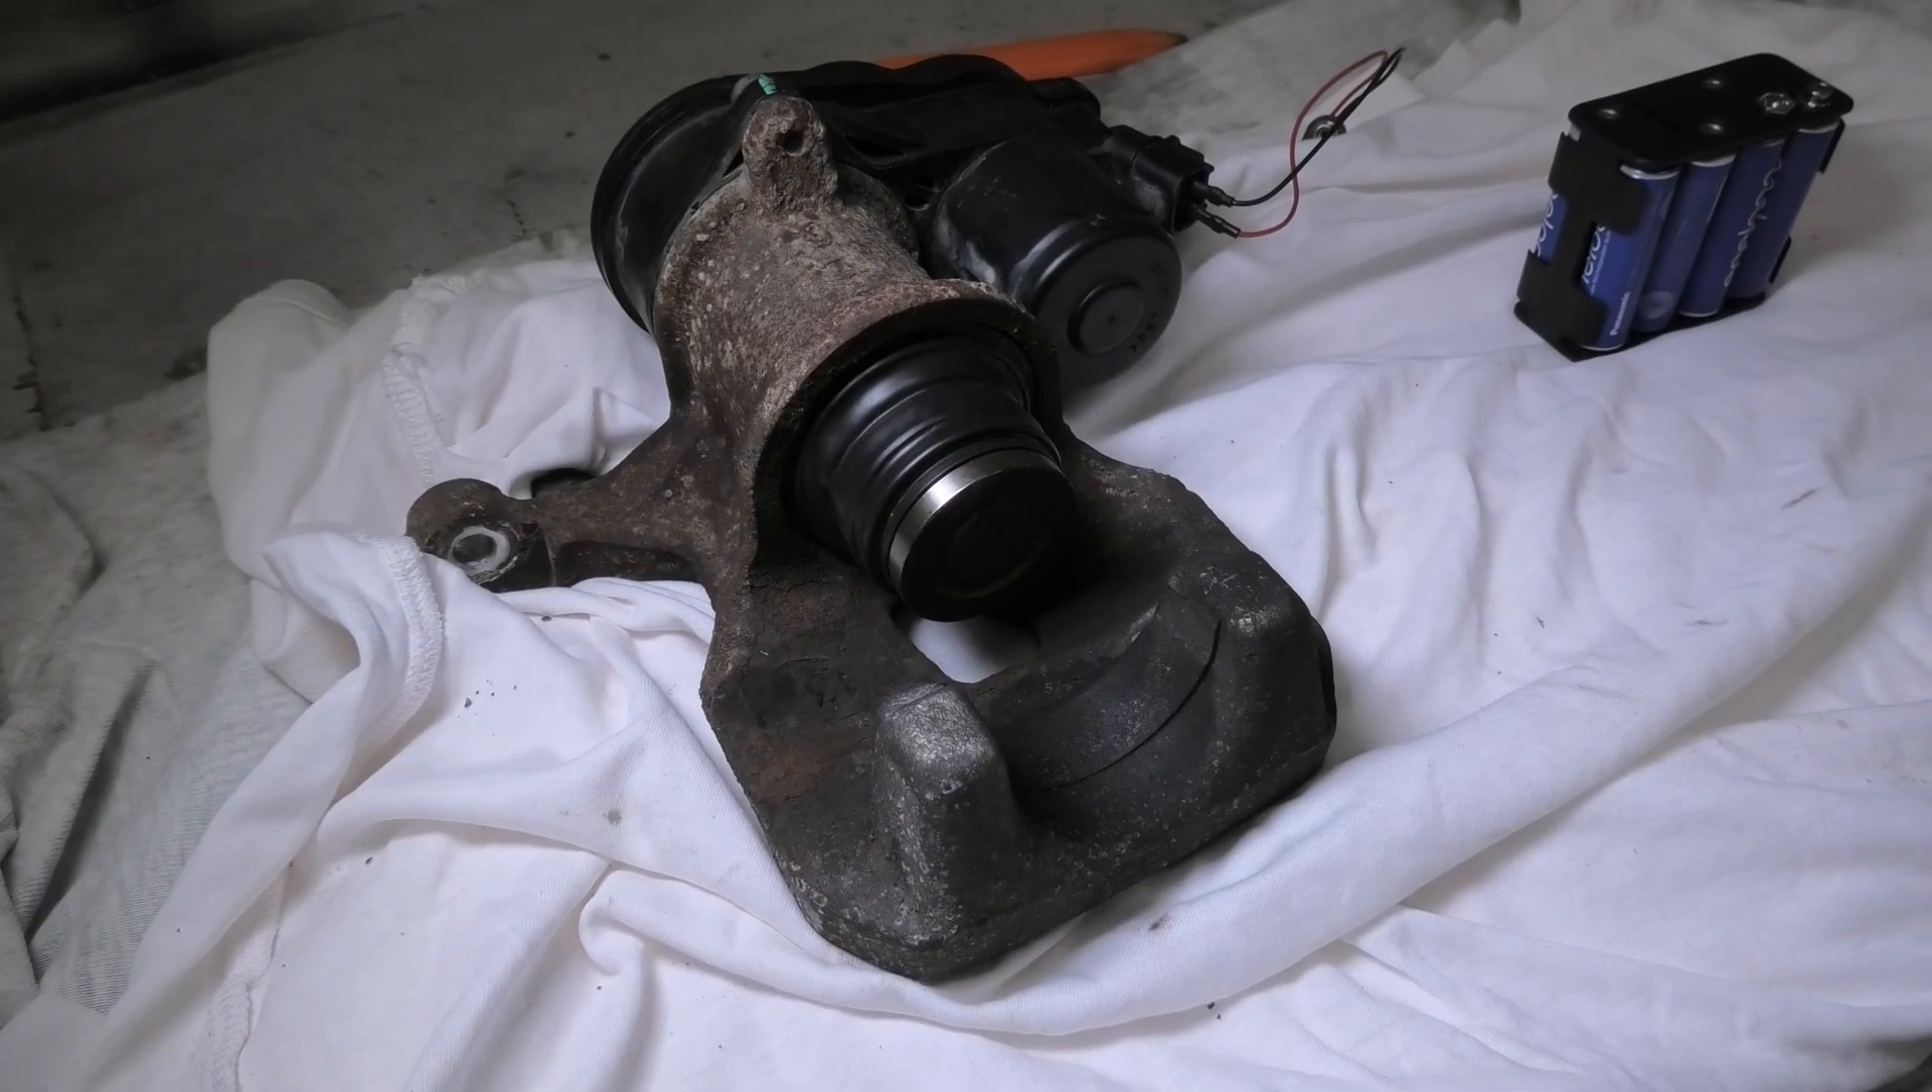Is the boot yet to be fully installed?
No.